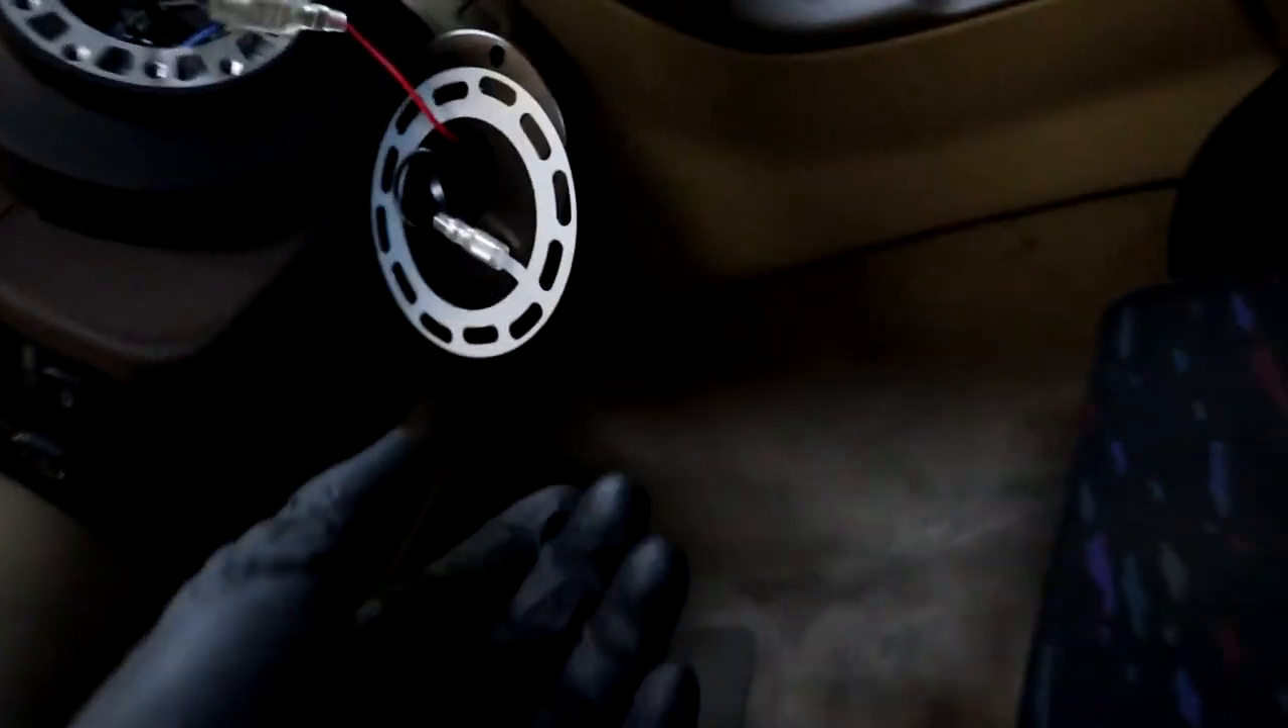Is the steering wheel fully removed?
Yes.